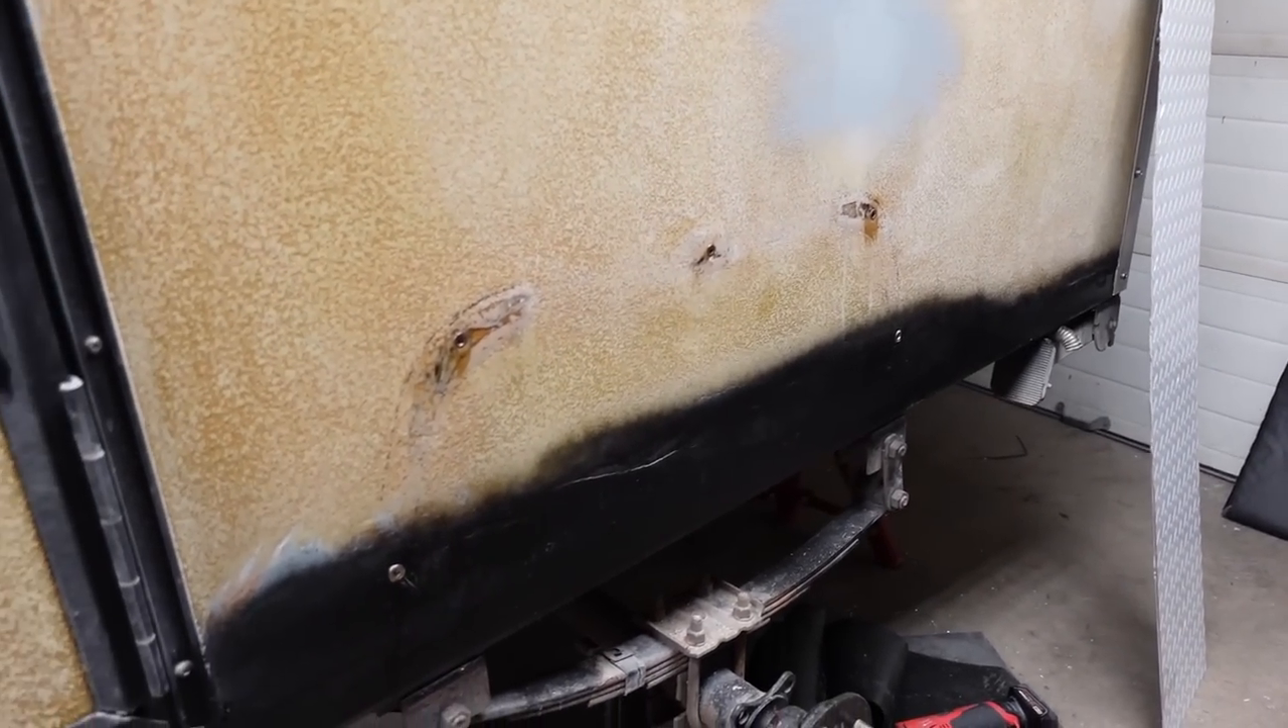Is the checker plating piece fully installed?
No.